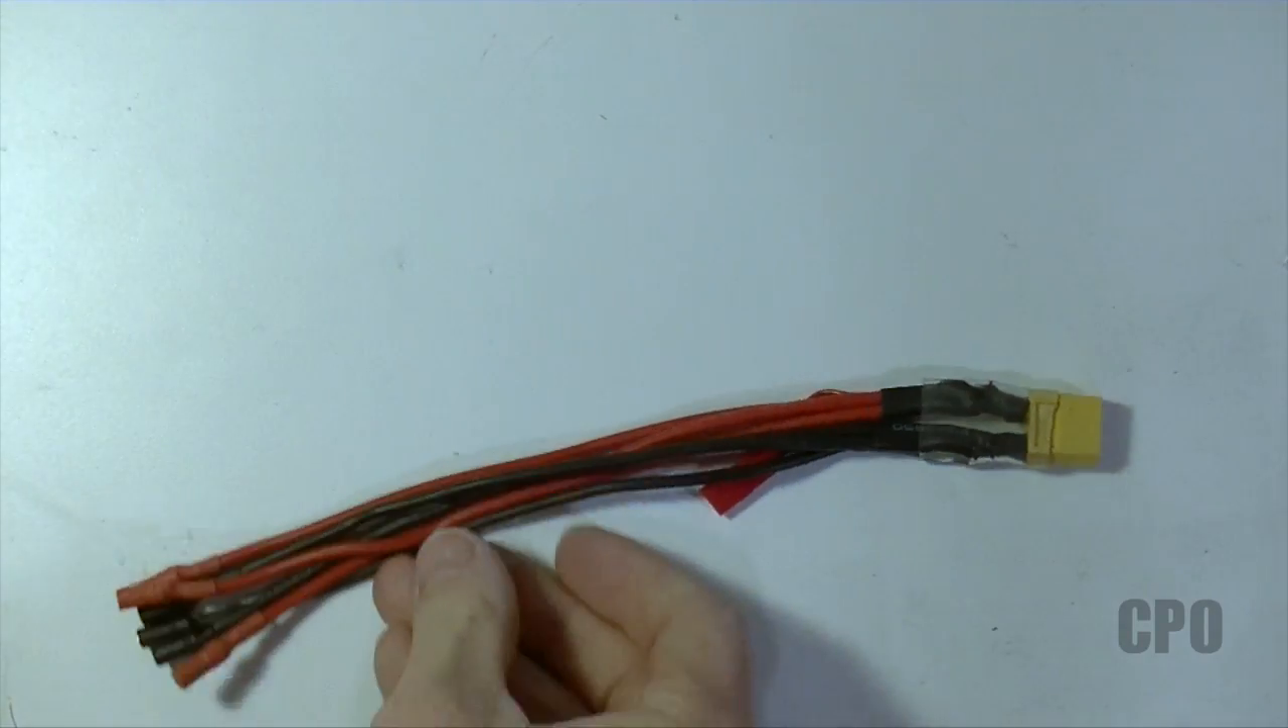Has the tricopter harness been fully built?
Yes.